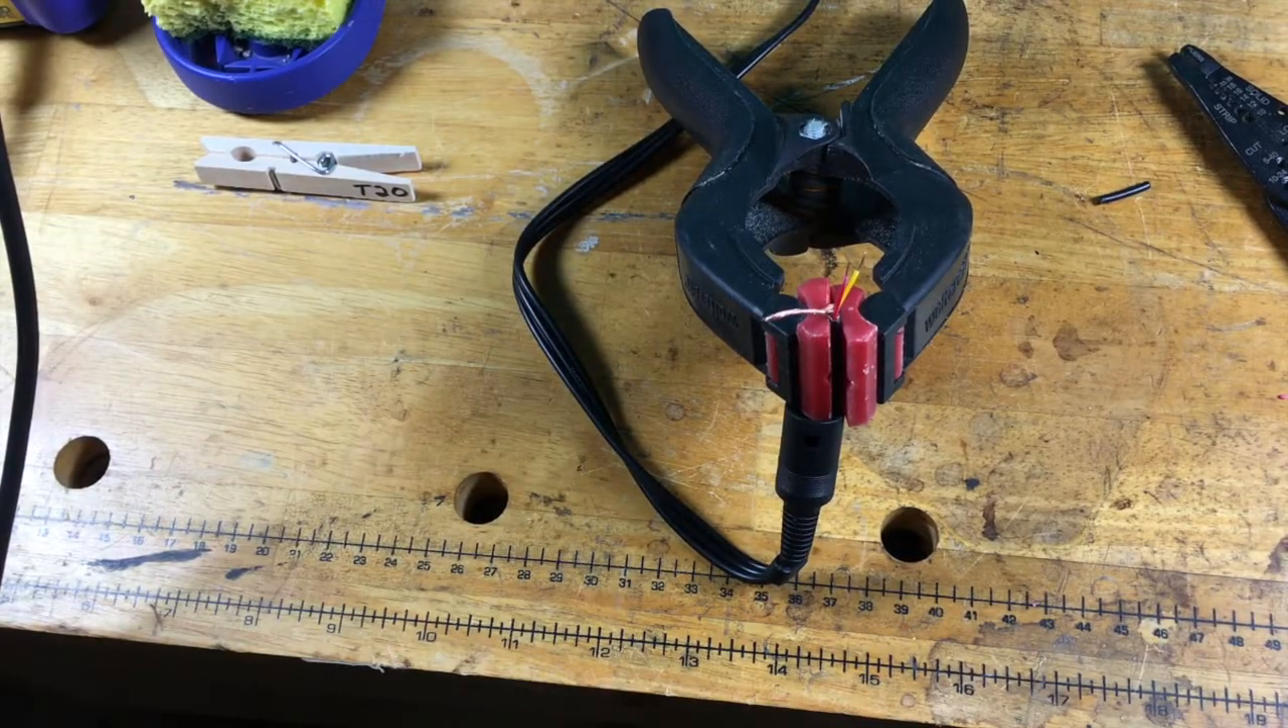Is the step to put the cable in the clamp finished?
Yes.